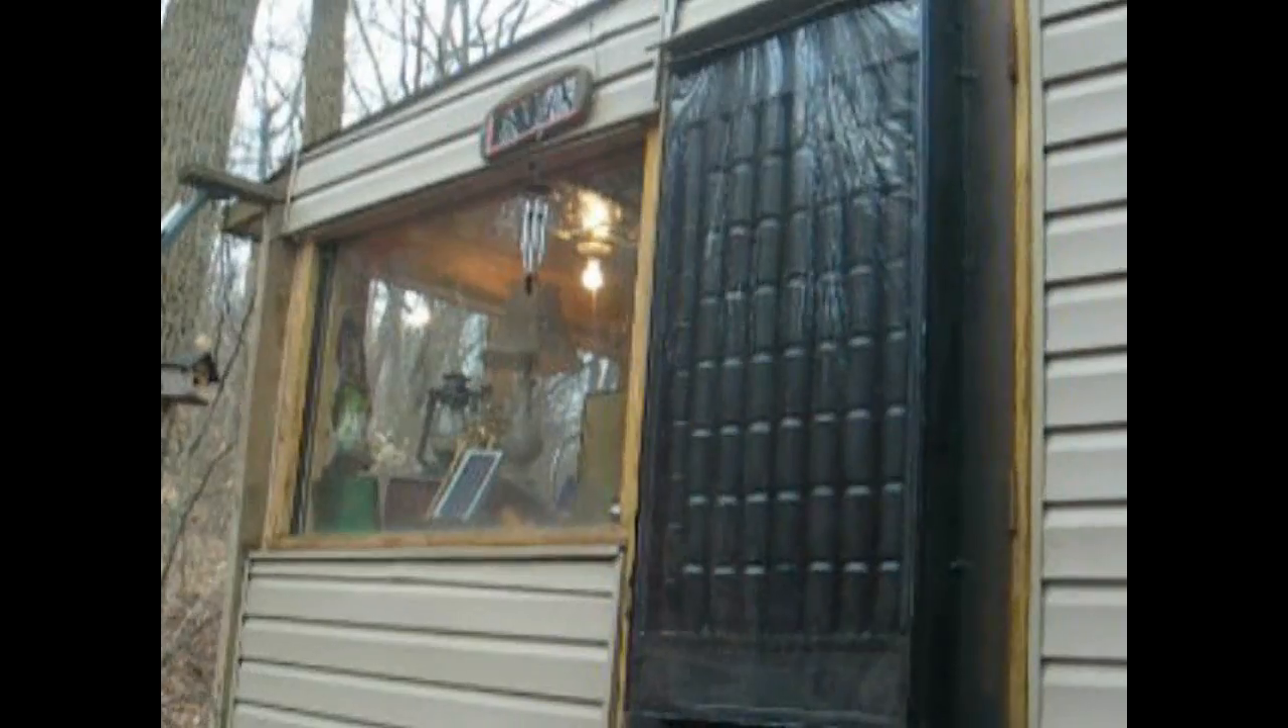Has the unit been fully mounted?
Yes.